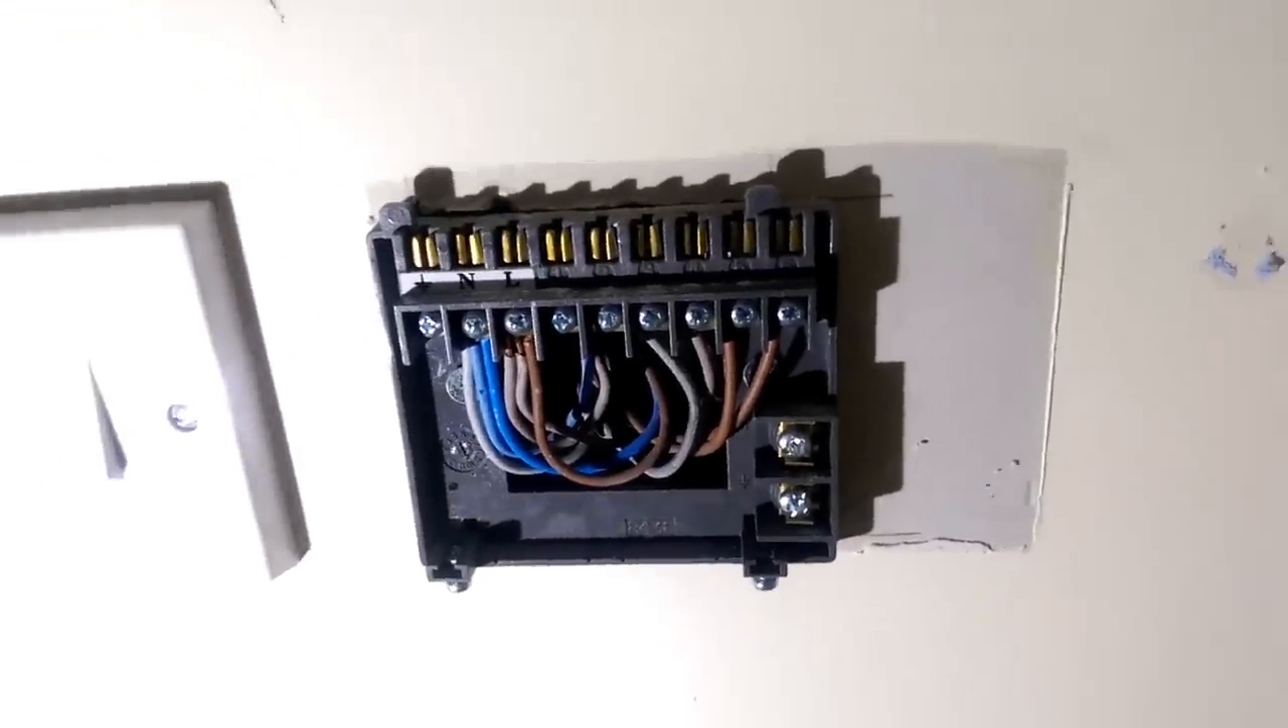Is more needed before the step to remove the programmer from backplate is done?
No.